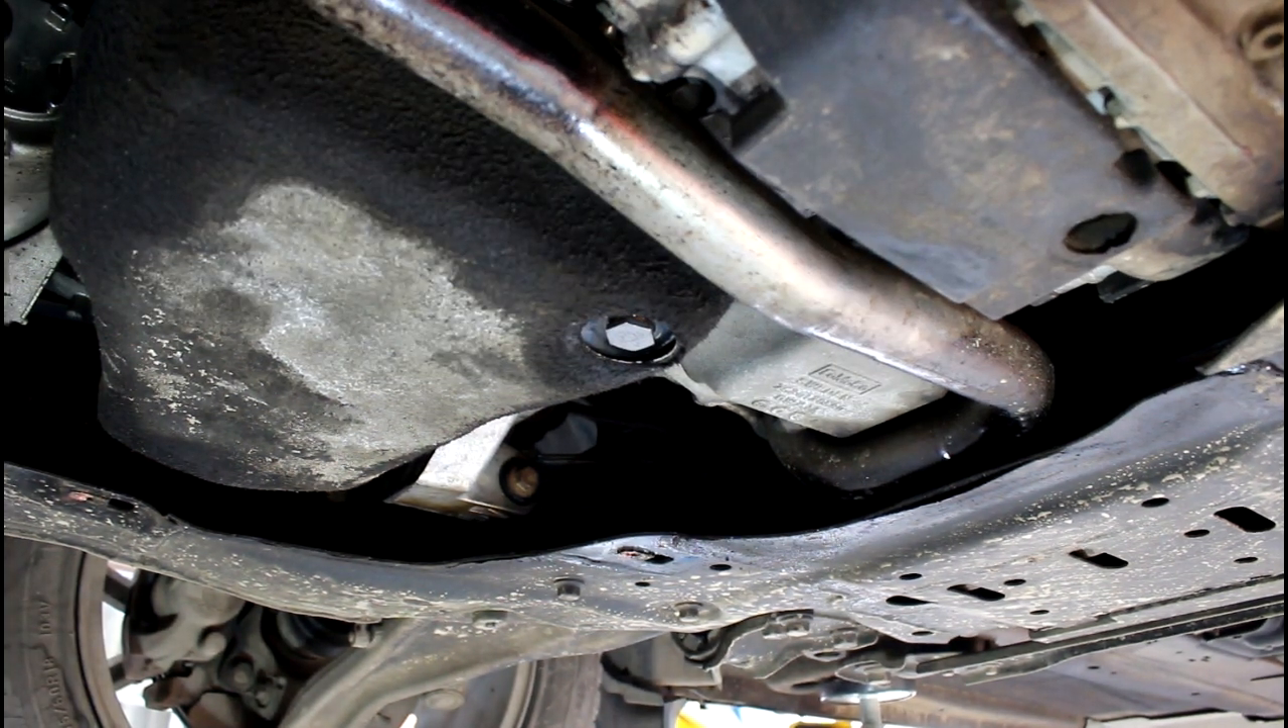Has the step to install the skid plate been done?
No.